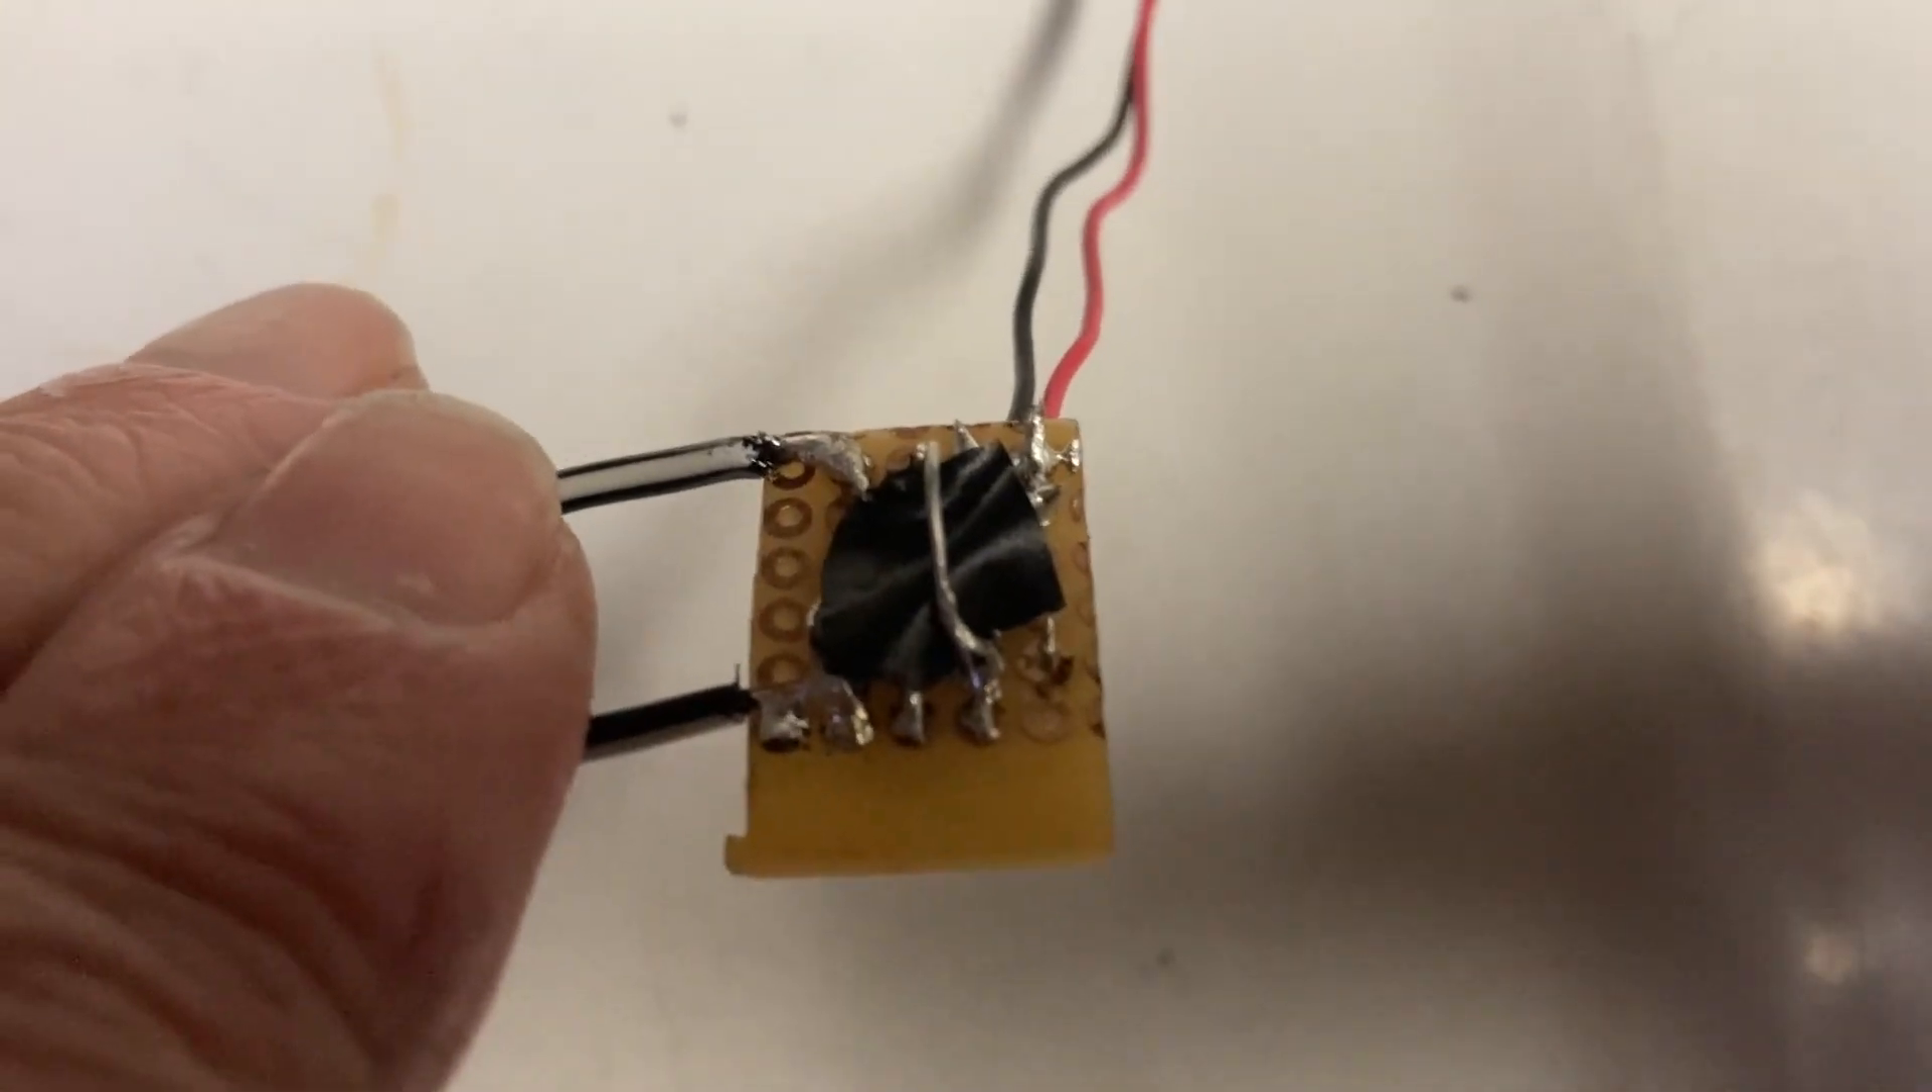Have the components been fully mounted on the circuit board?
Yes.